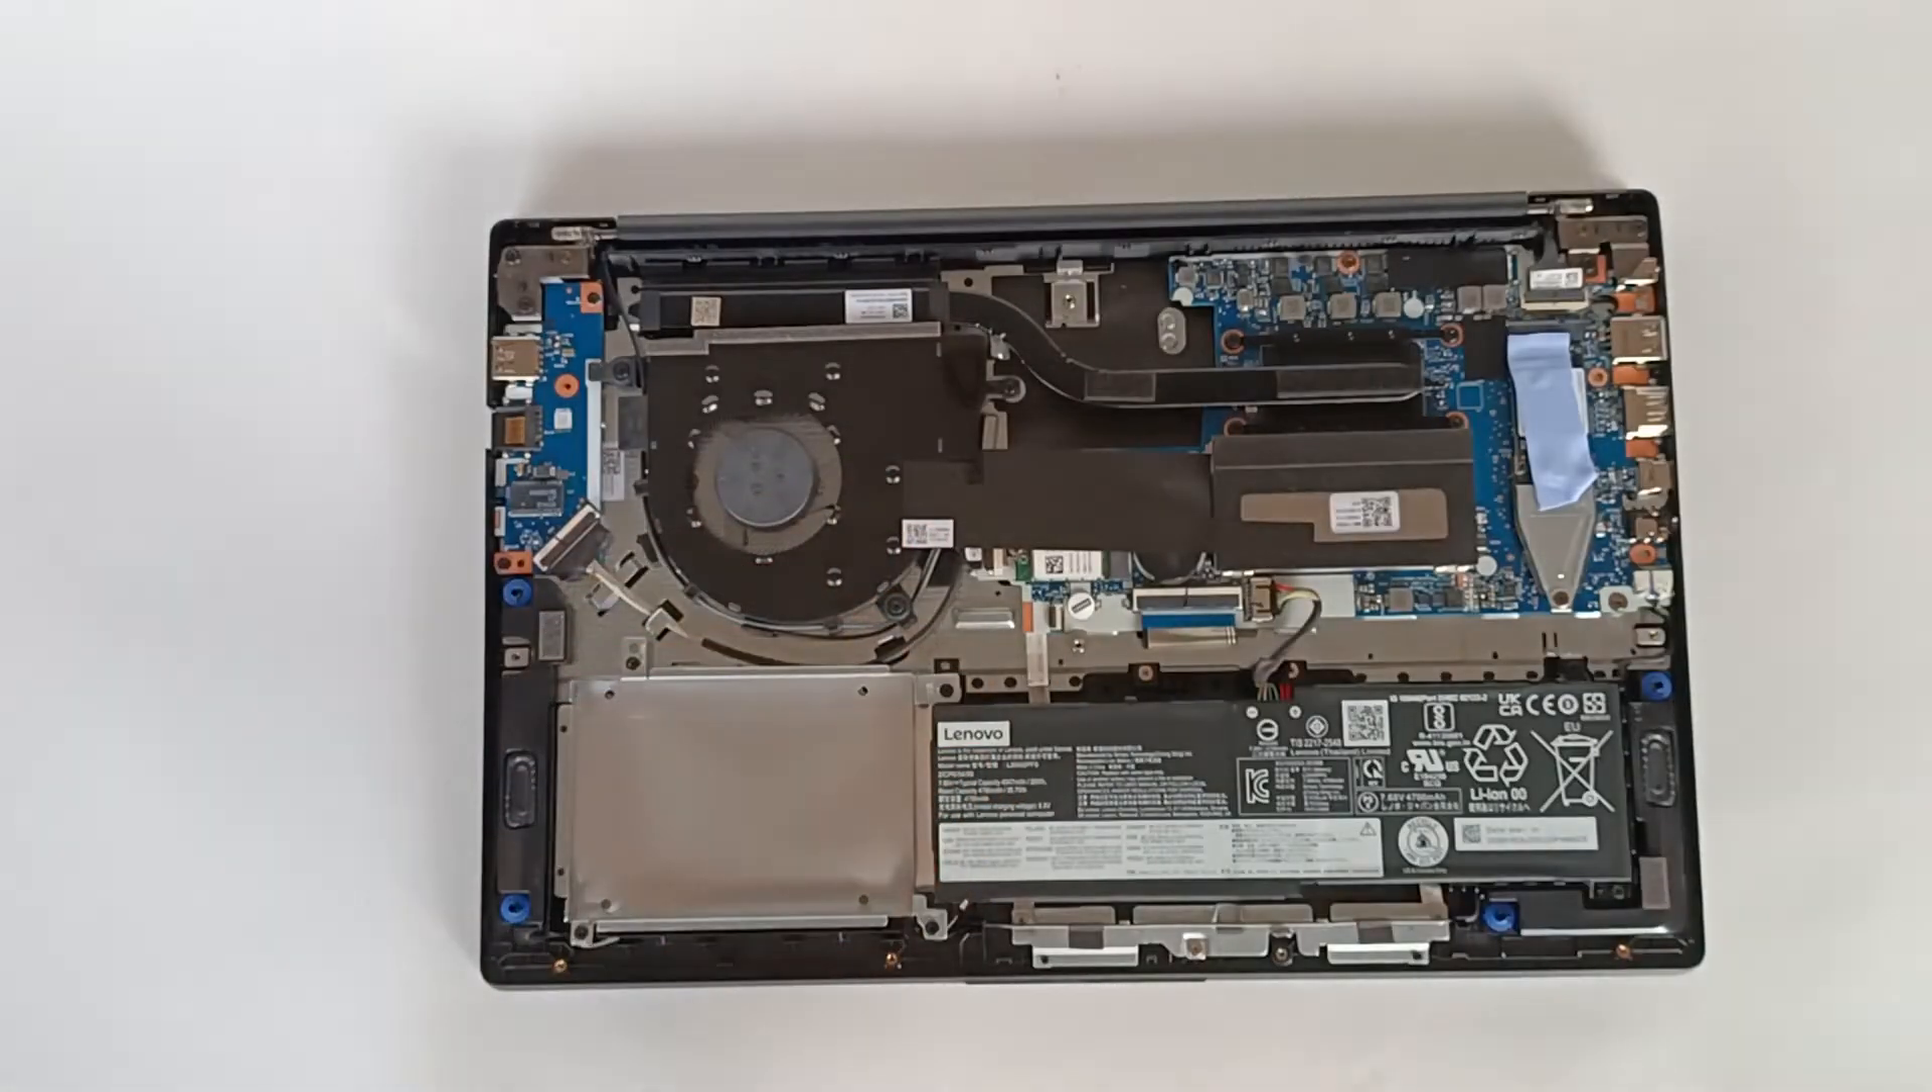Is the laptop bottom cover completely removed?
Yes.